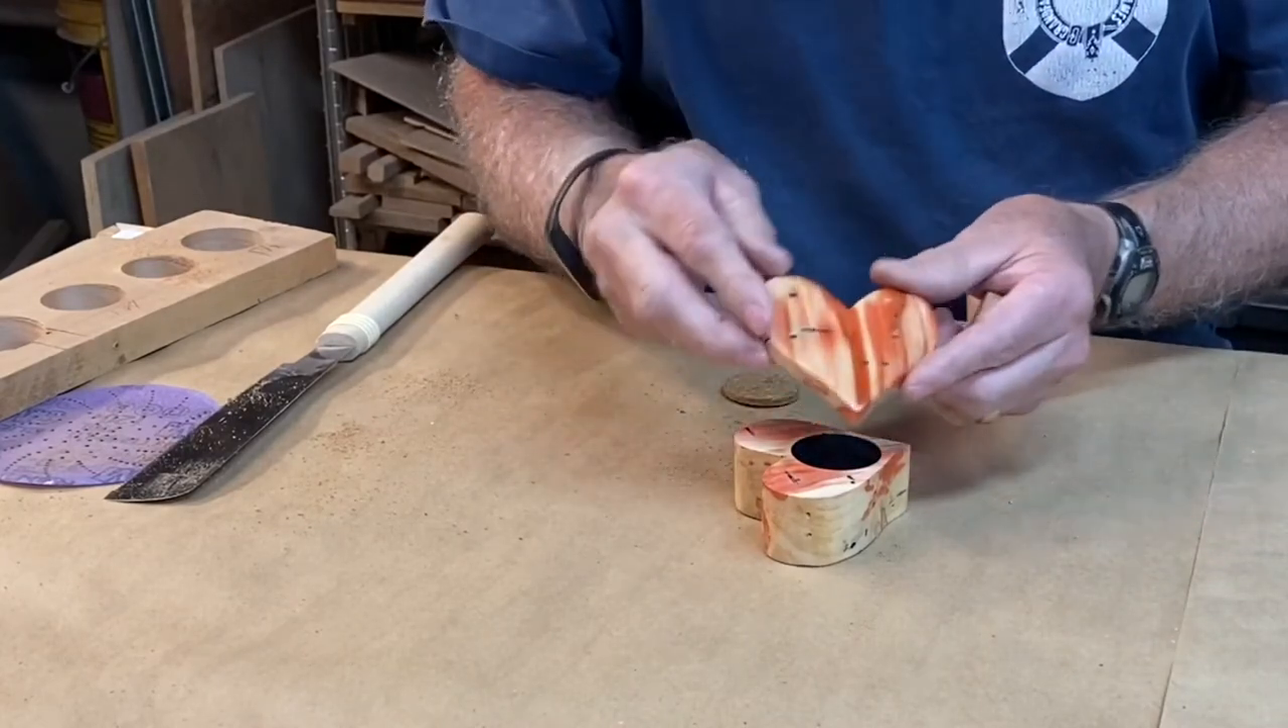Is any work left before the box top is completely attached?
Yes.